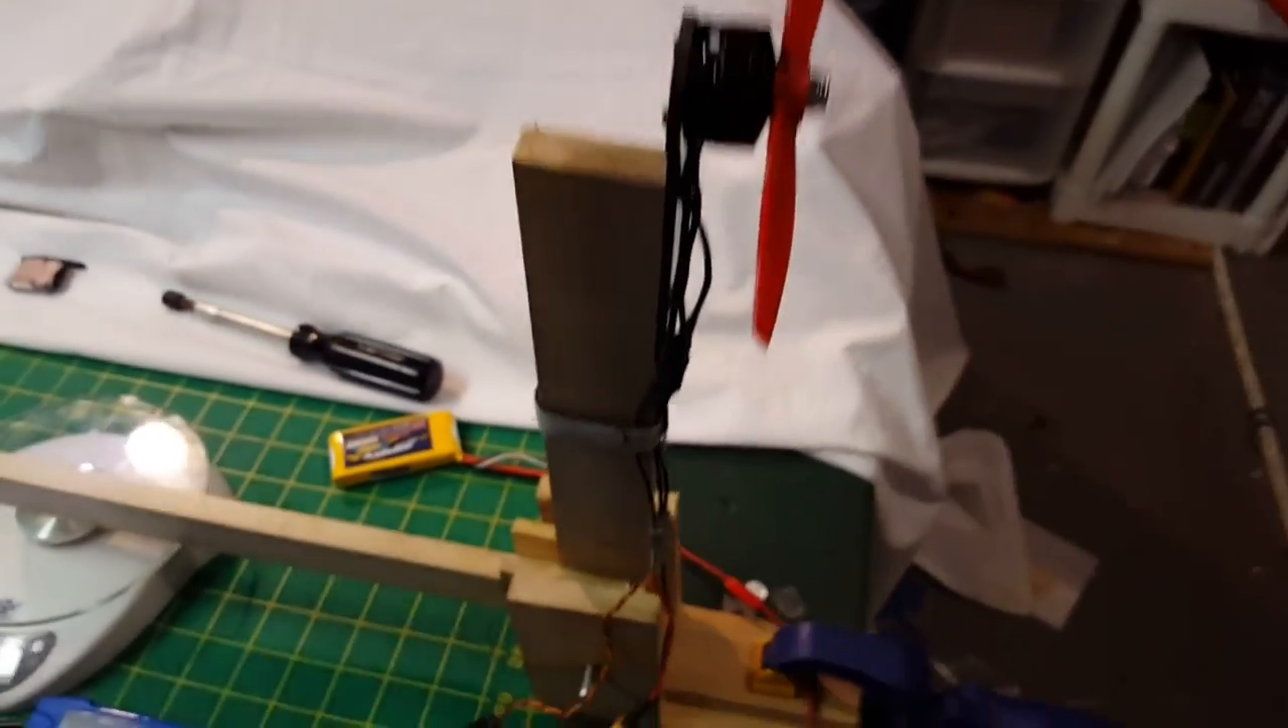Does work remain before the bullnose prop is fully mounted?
No.